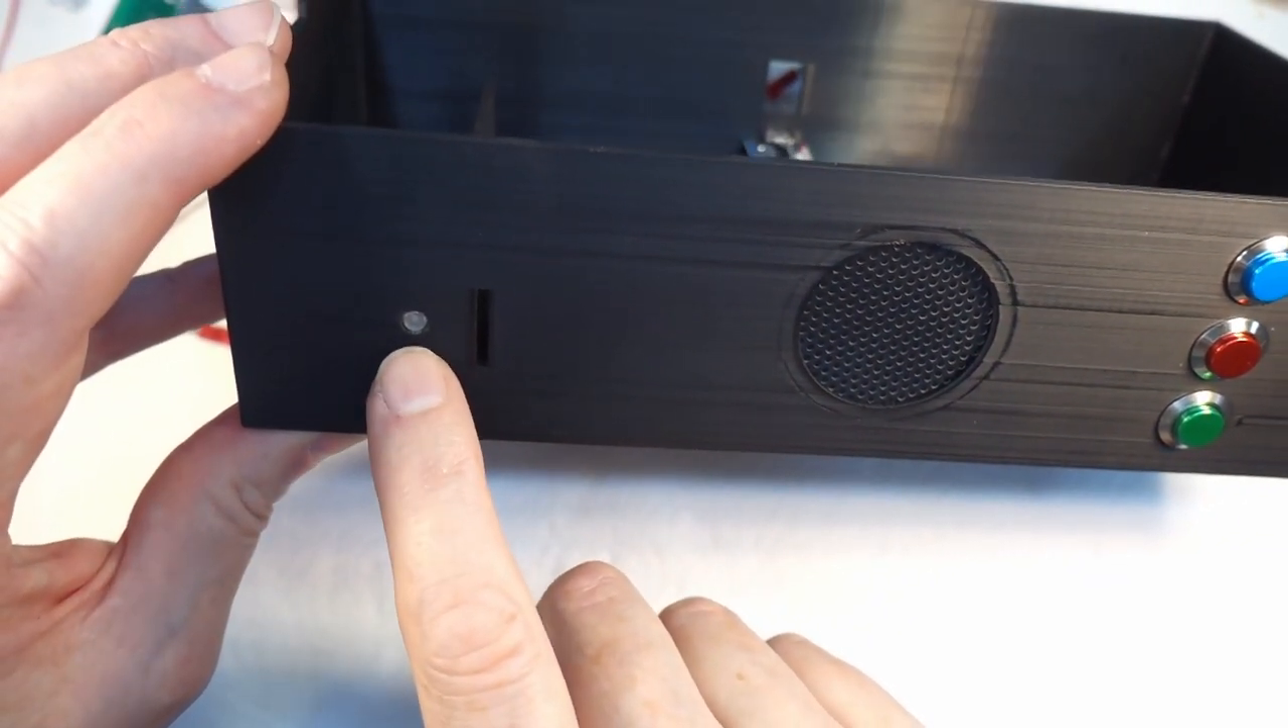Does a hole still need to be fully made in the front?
No.